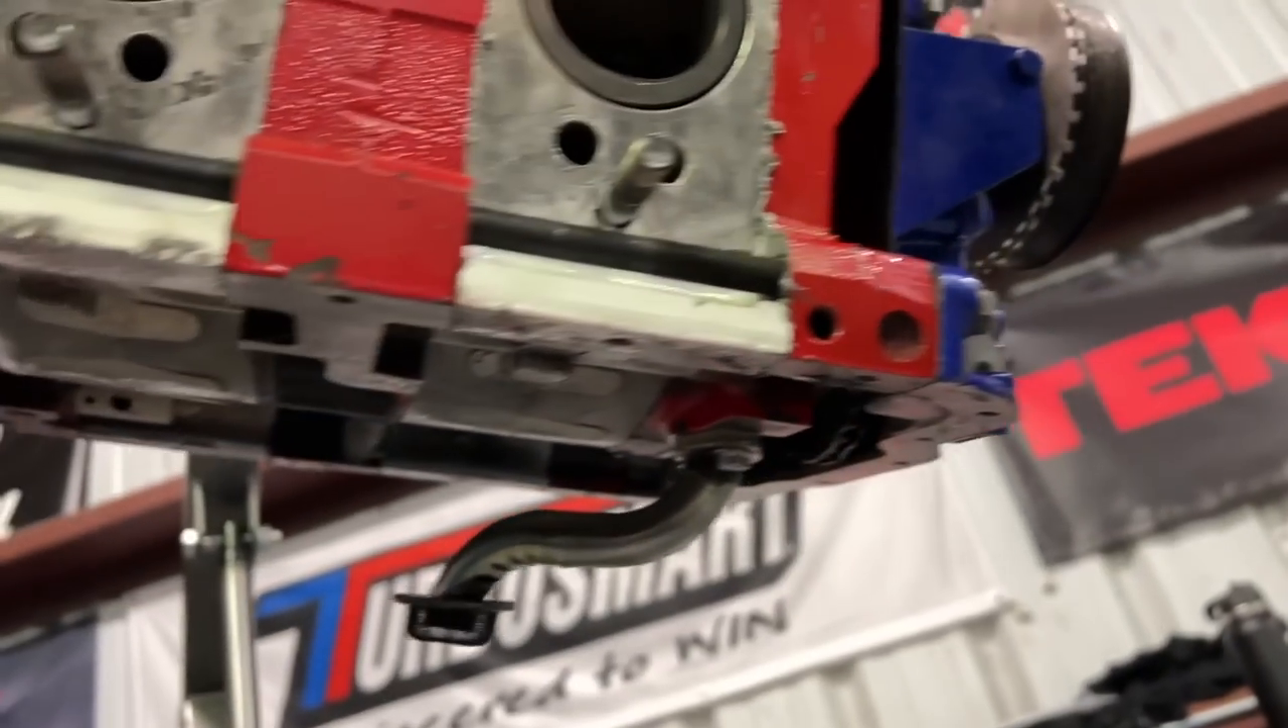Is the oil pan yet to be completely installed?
Yes.